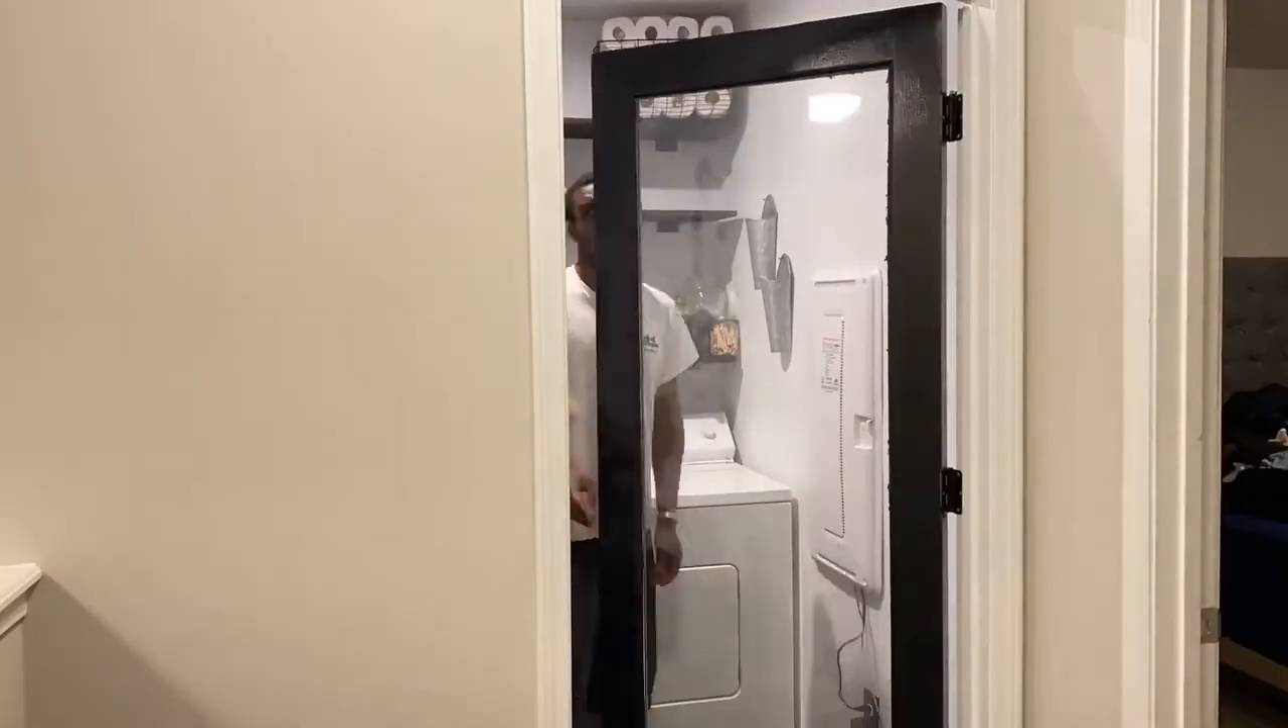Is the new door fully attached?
Yes.